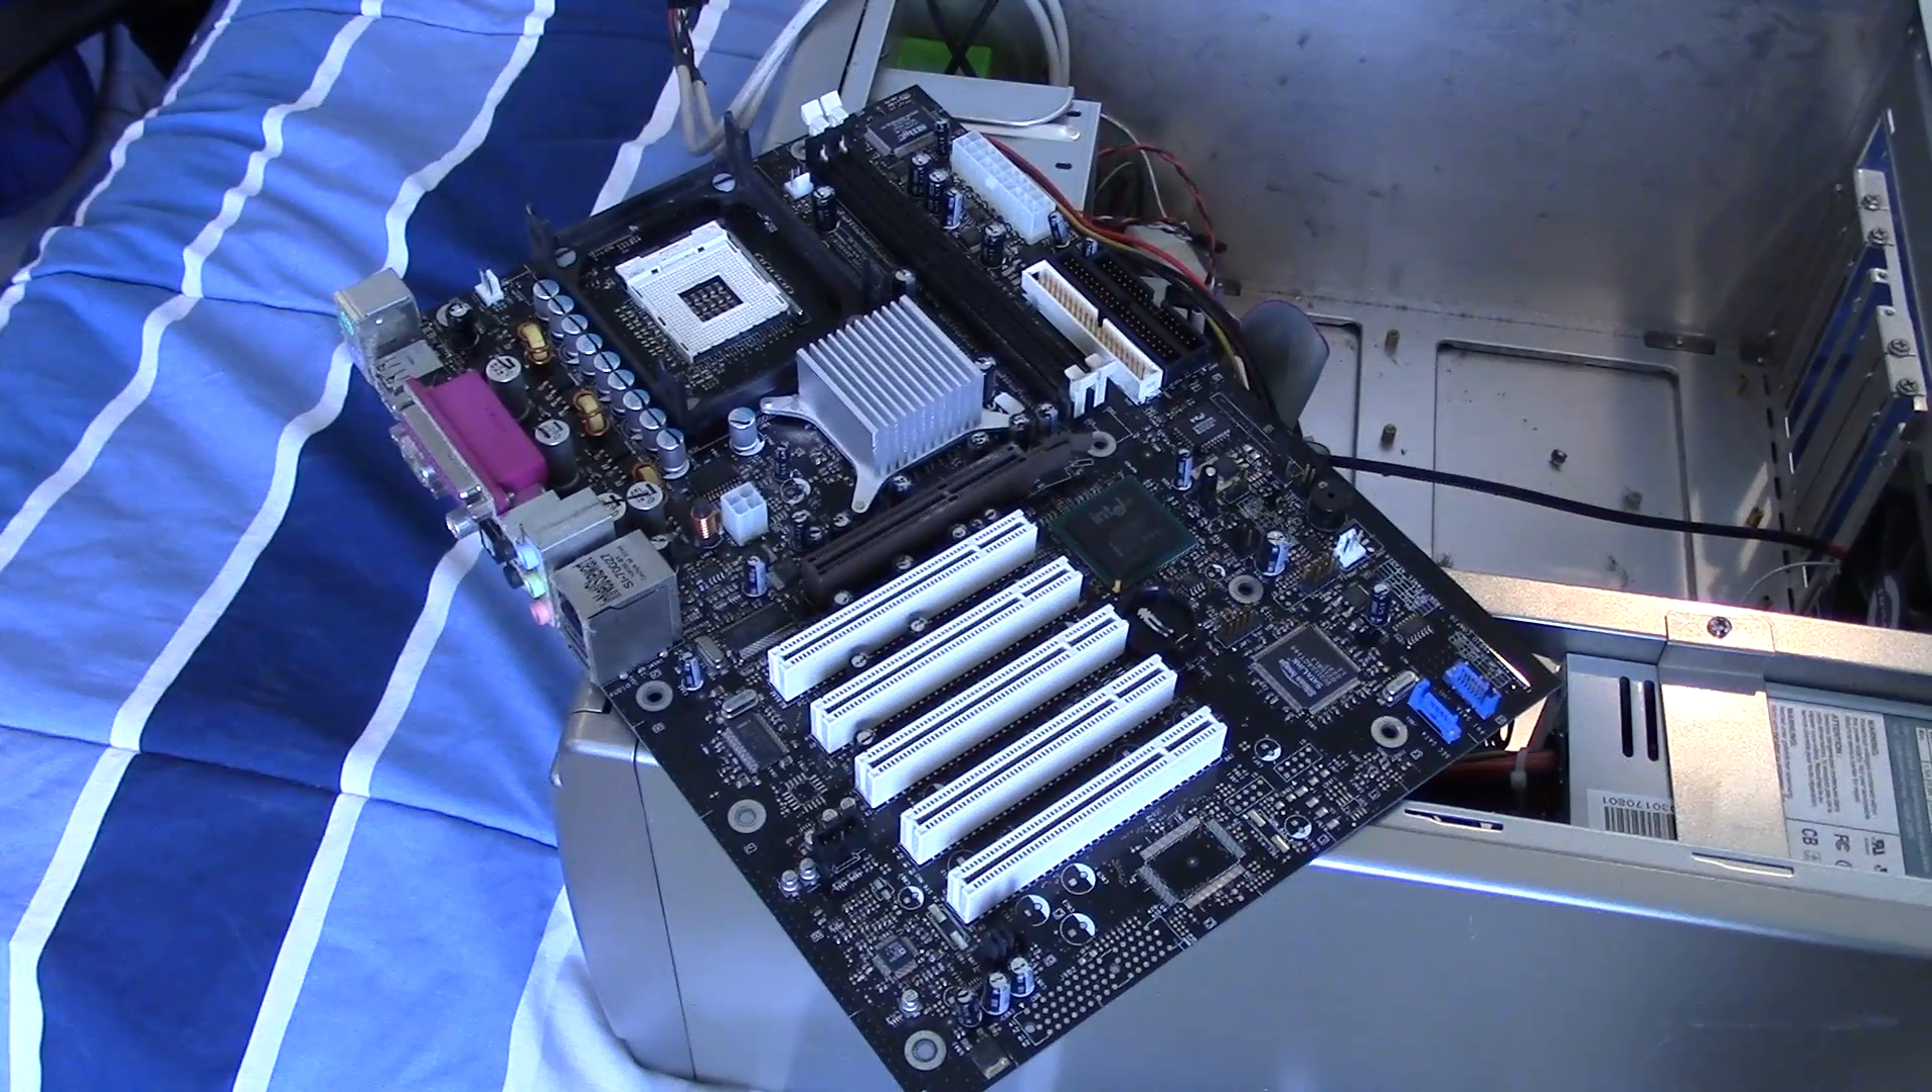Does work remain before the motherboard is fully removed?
No.